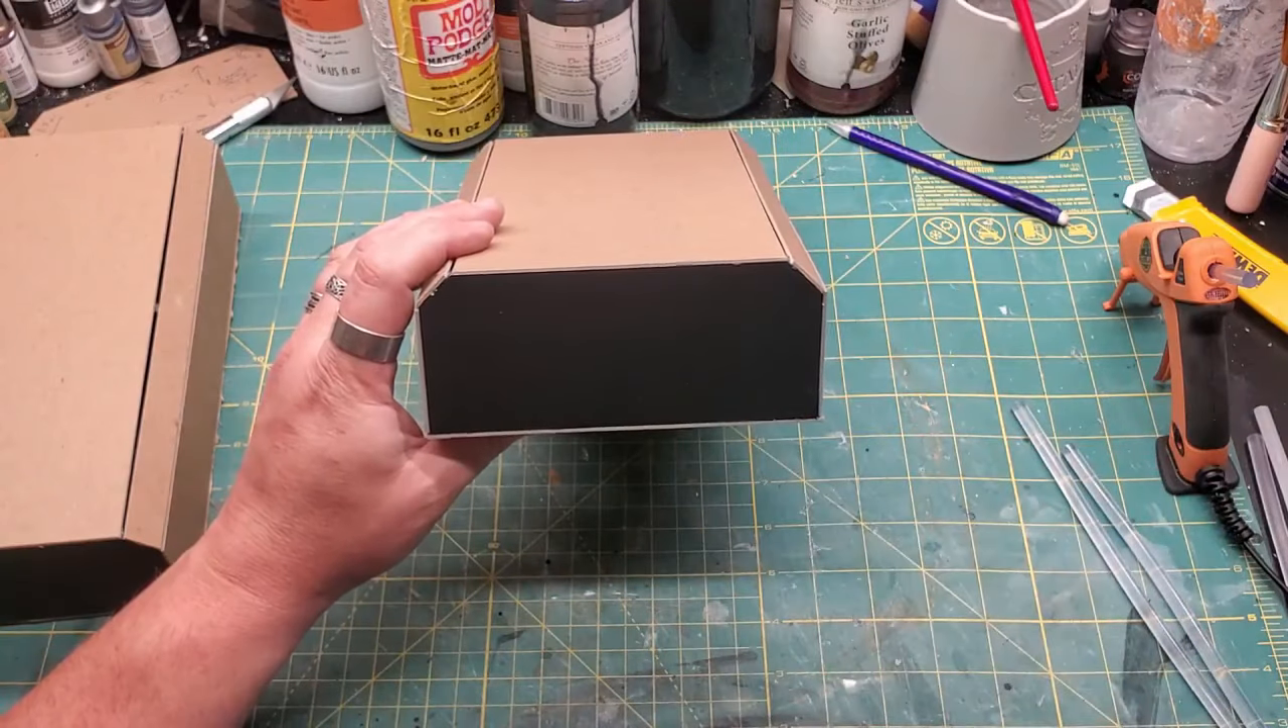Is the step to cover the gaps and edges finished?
No.